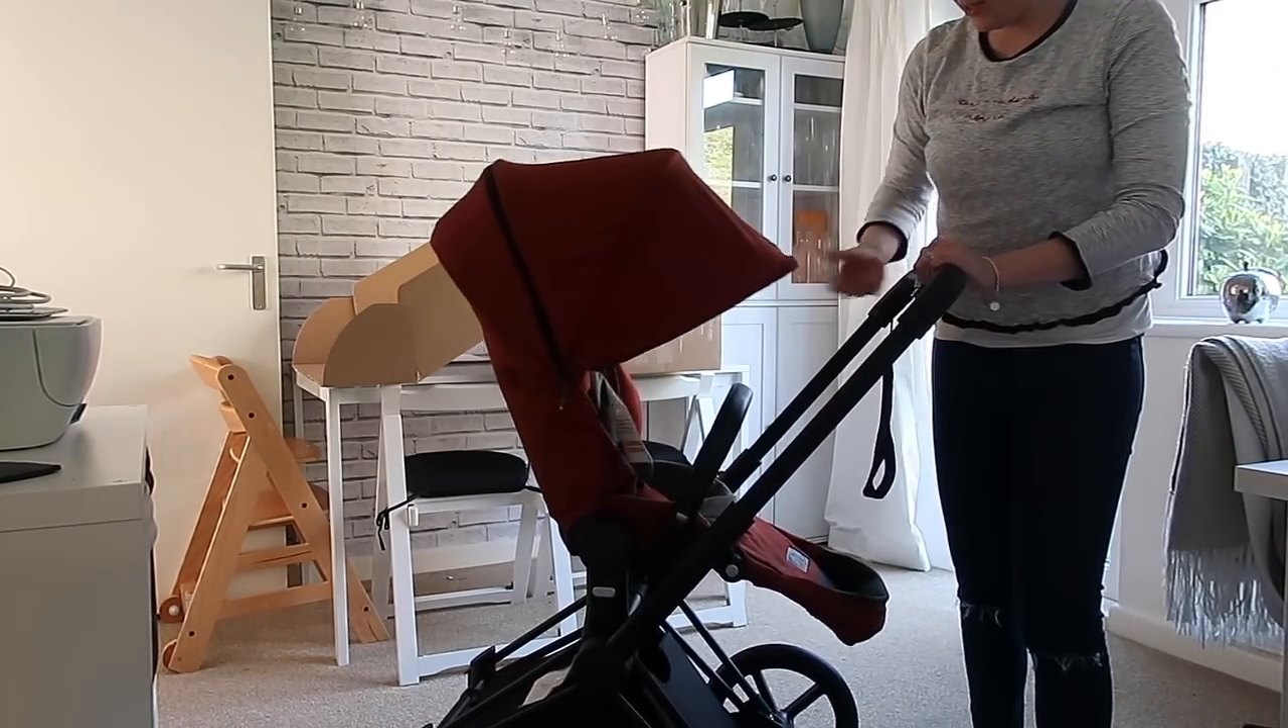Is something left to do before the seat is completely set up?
No.